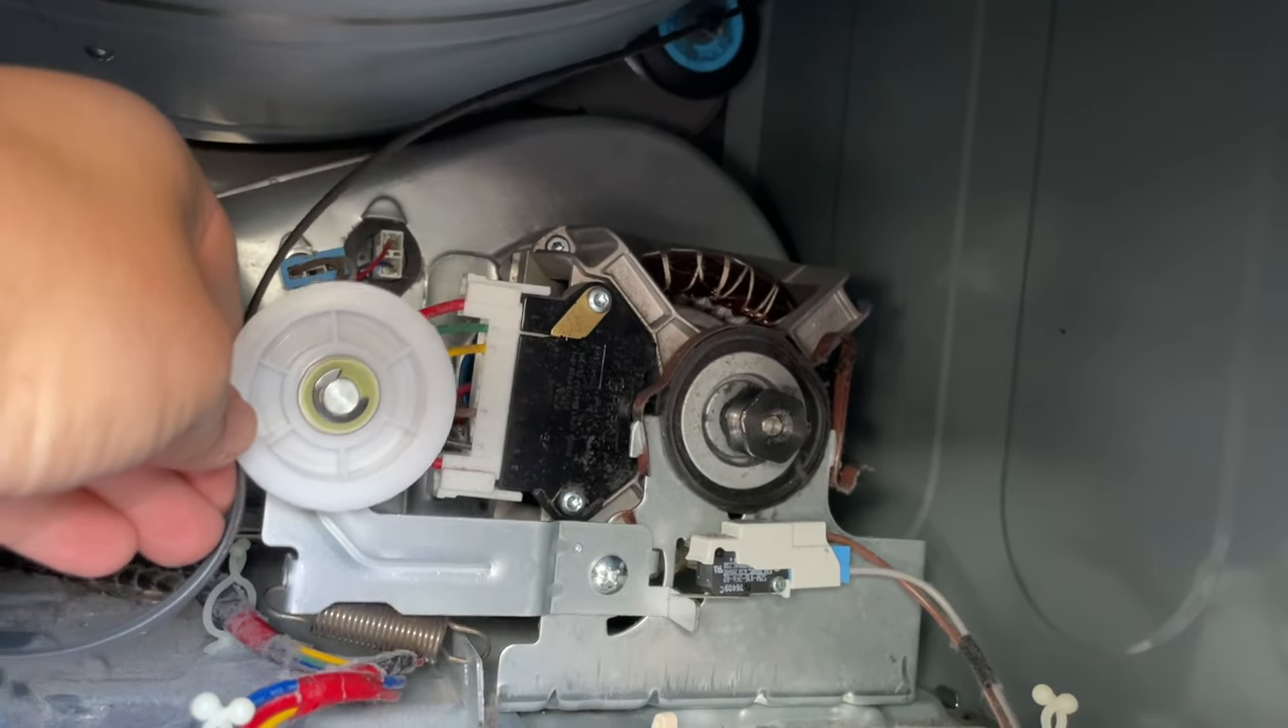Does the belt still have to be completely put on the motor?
Yes.